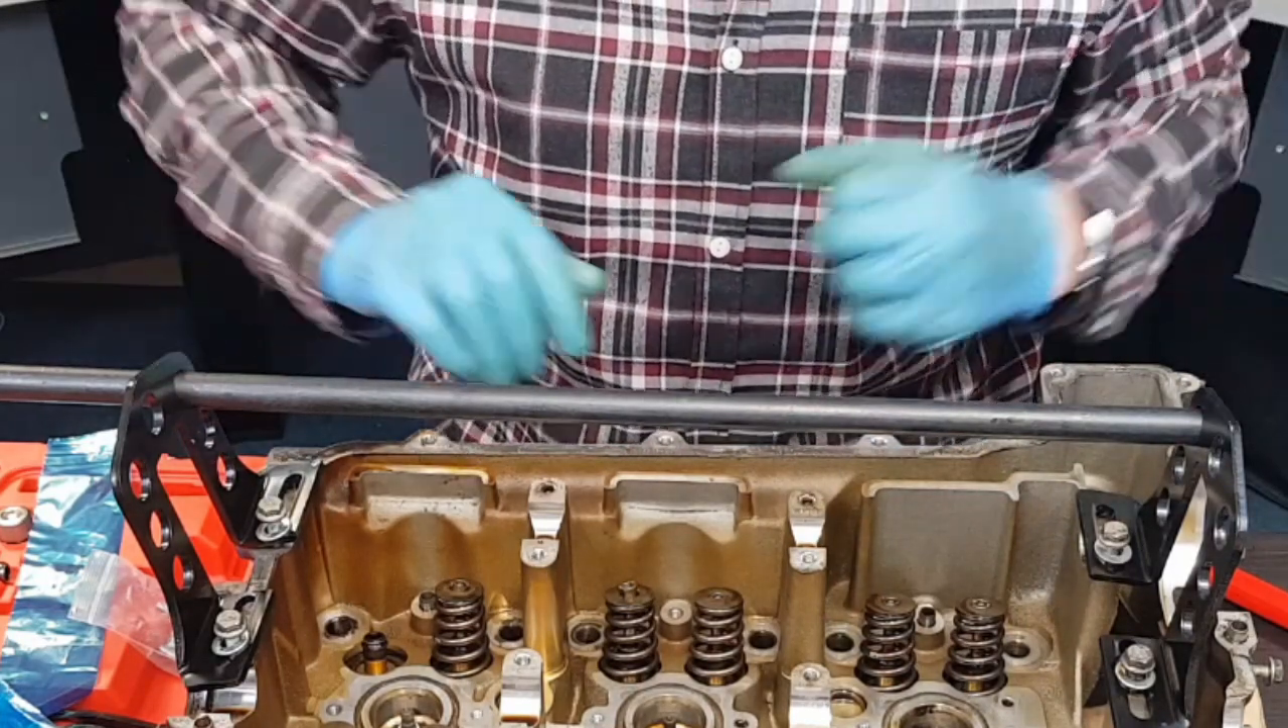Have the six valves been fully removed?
No.